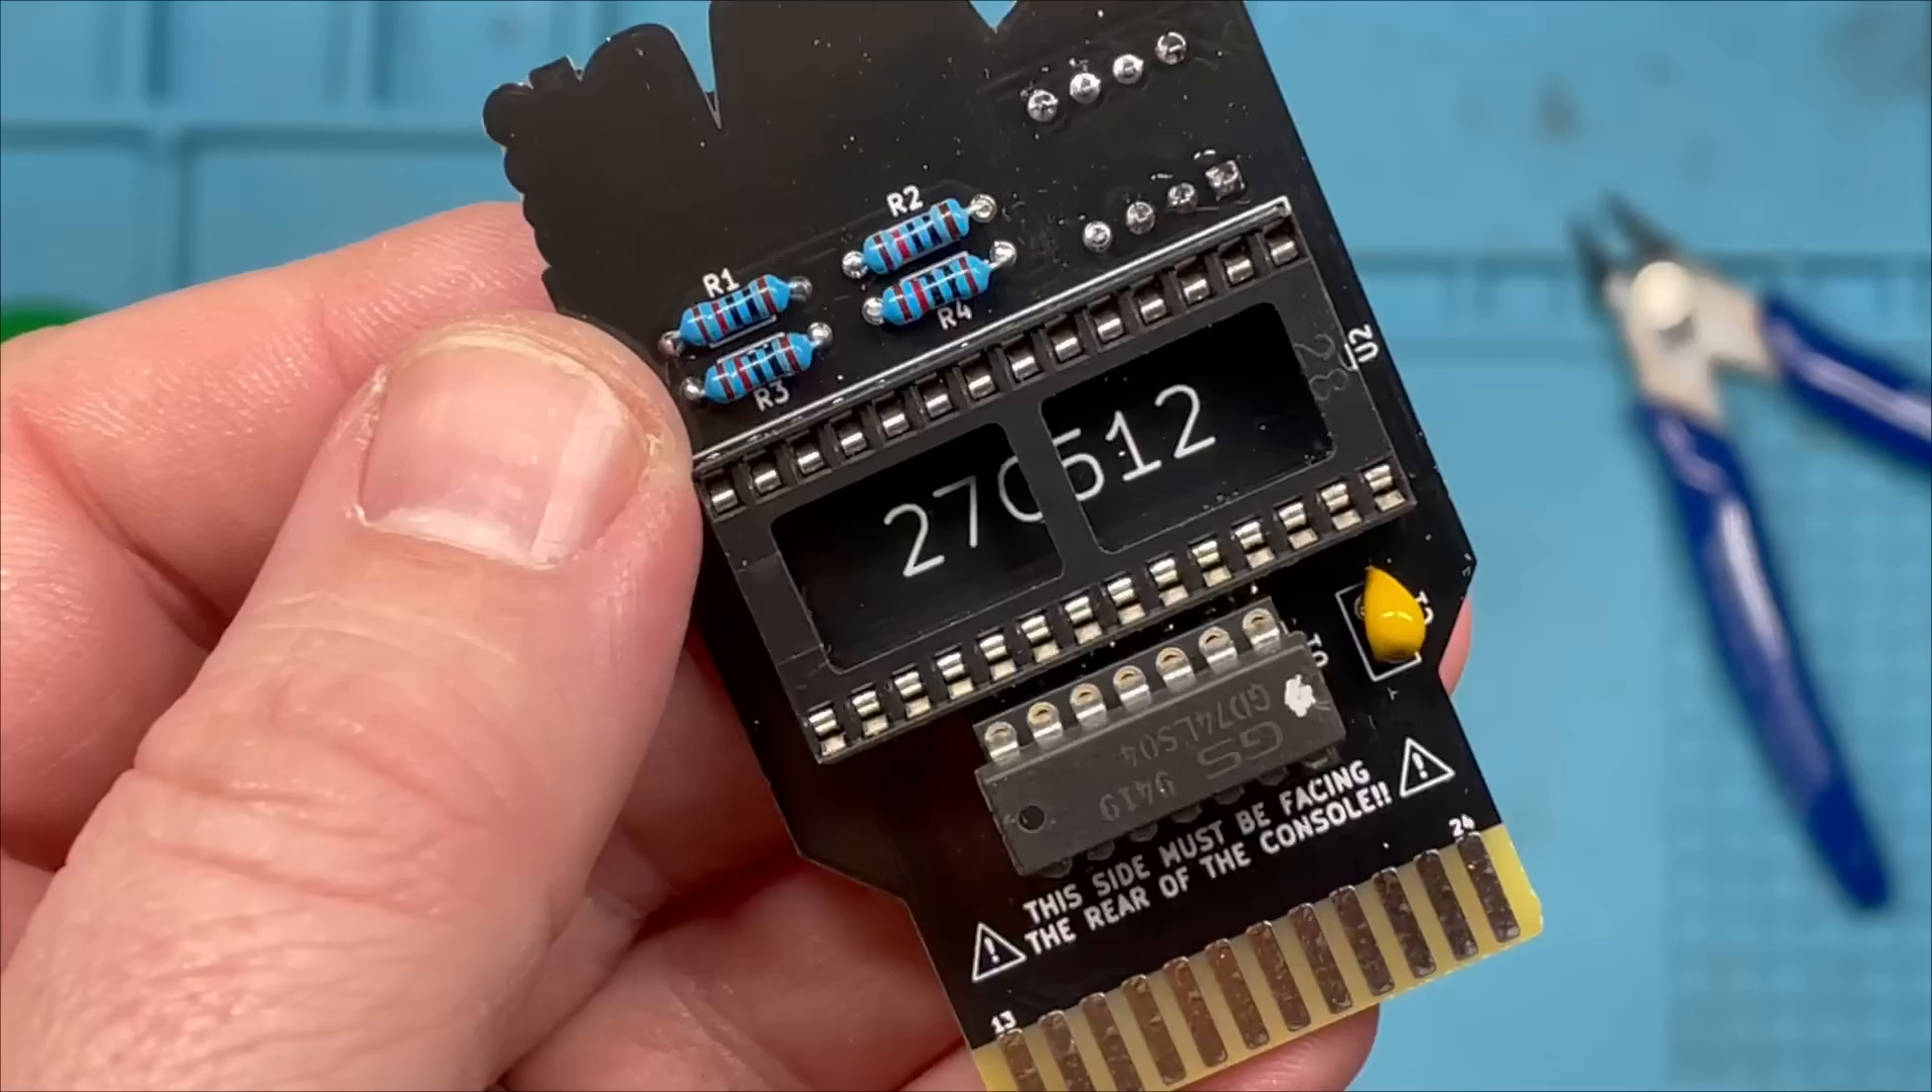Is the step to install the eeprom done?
No.